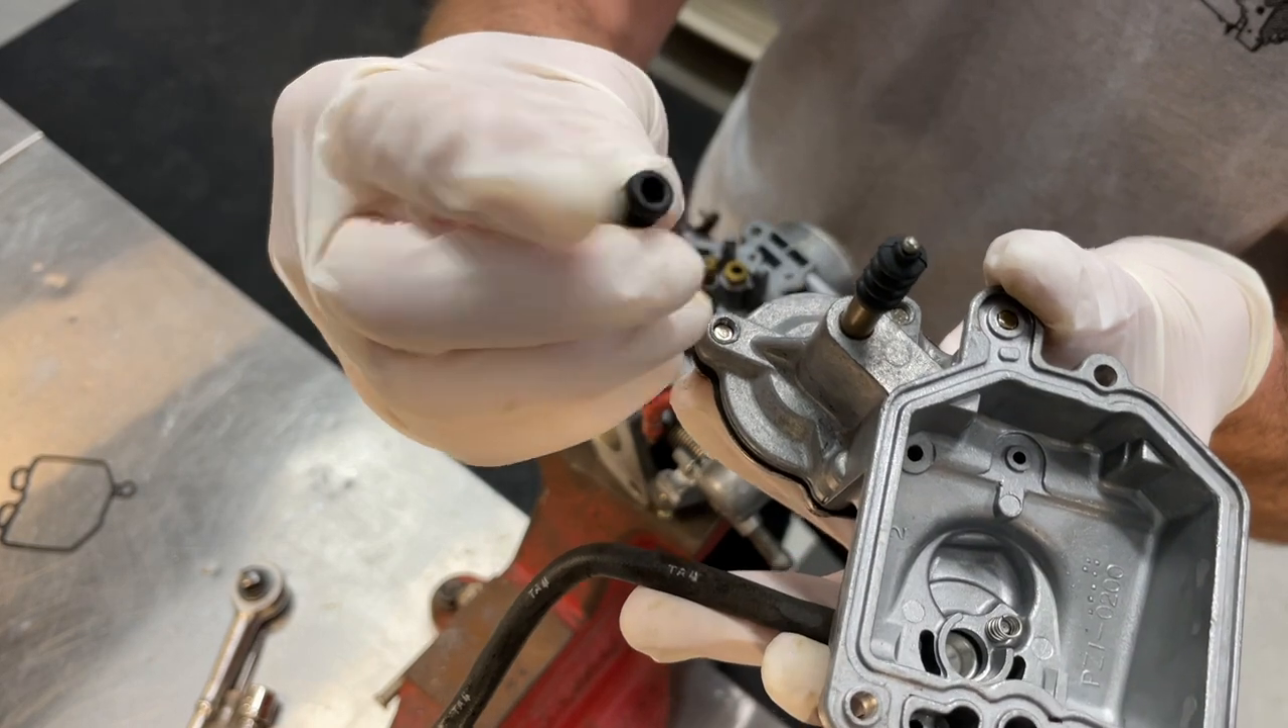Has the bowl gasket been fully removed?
Yes.